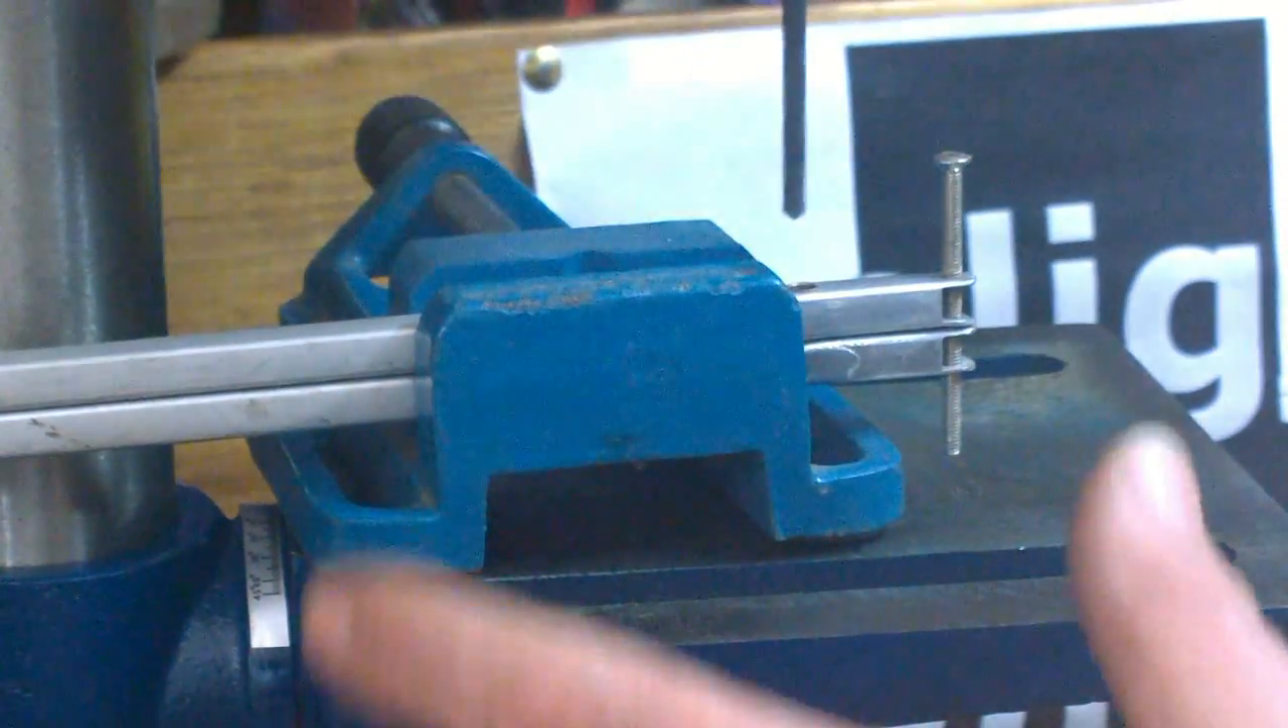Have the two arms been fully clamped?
Yes.